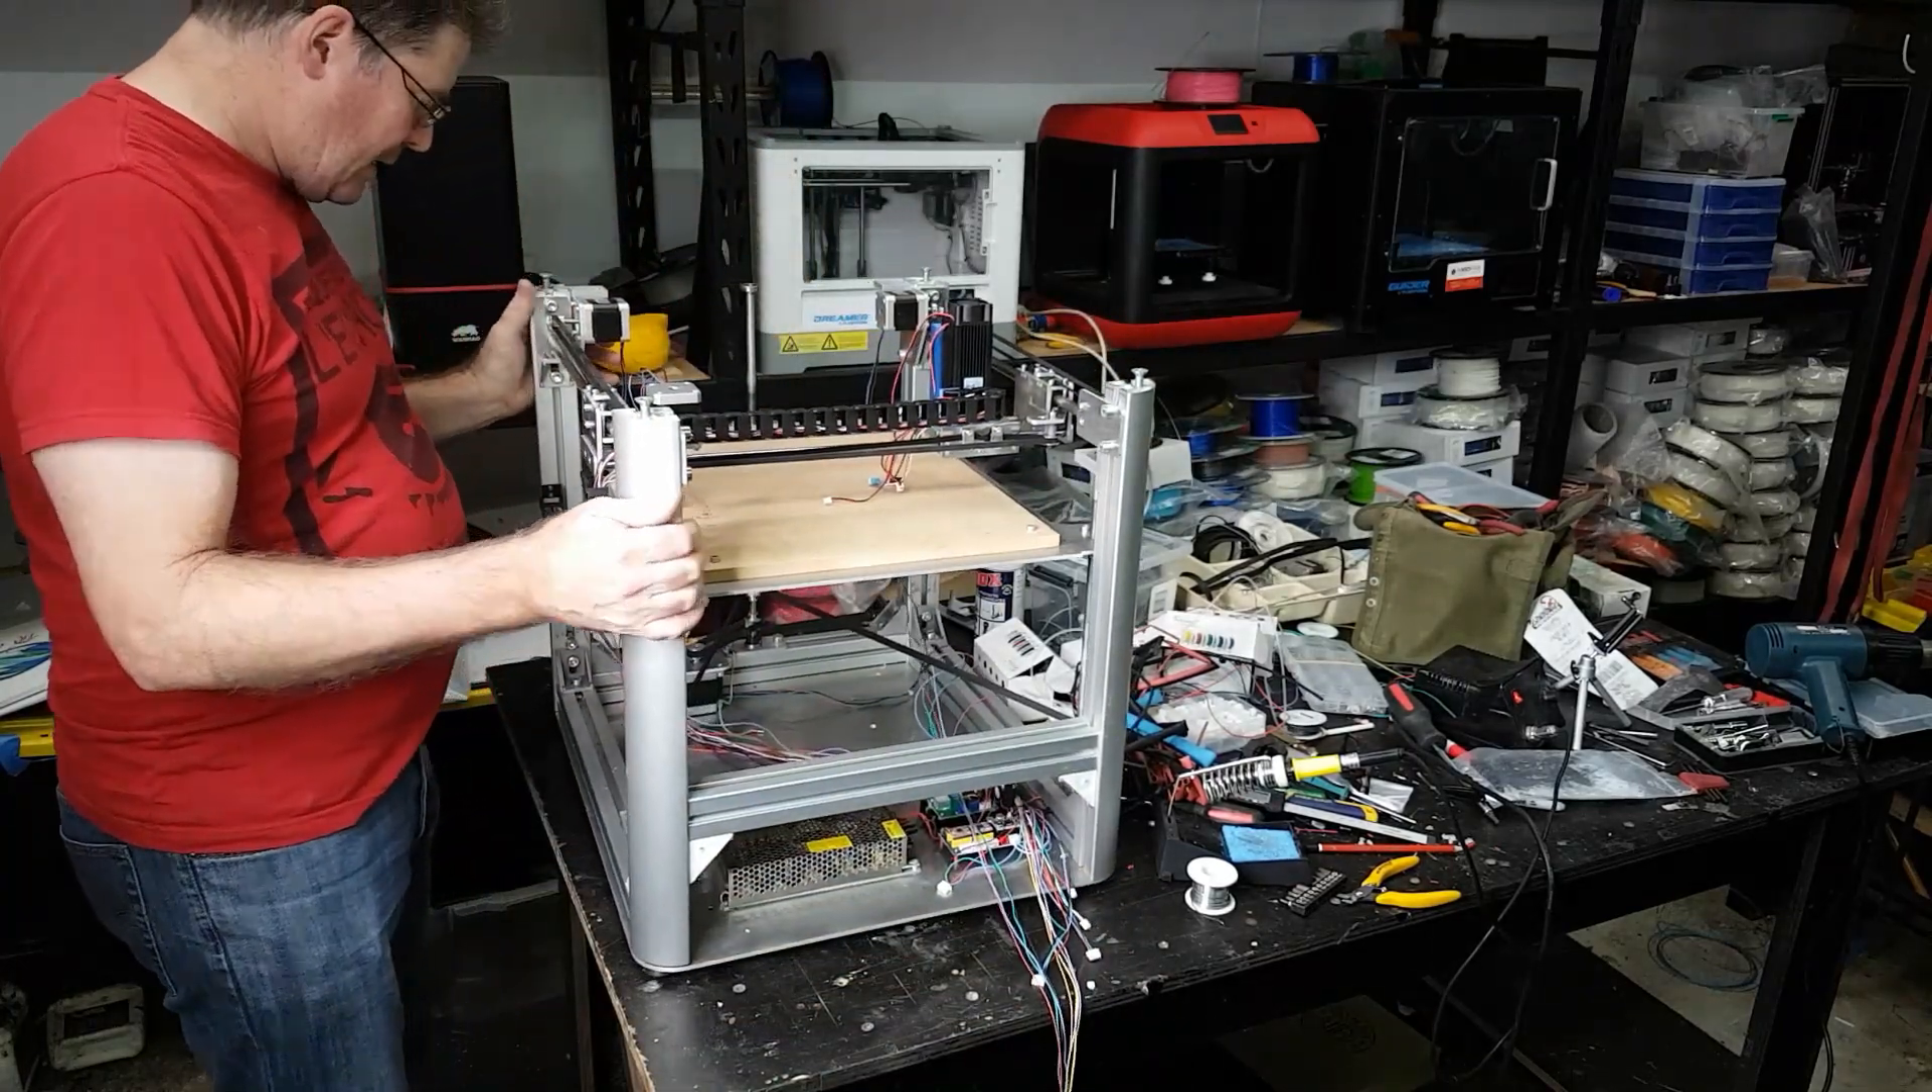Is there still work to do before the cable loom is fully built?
Yes.